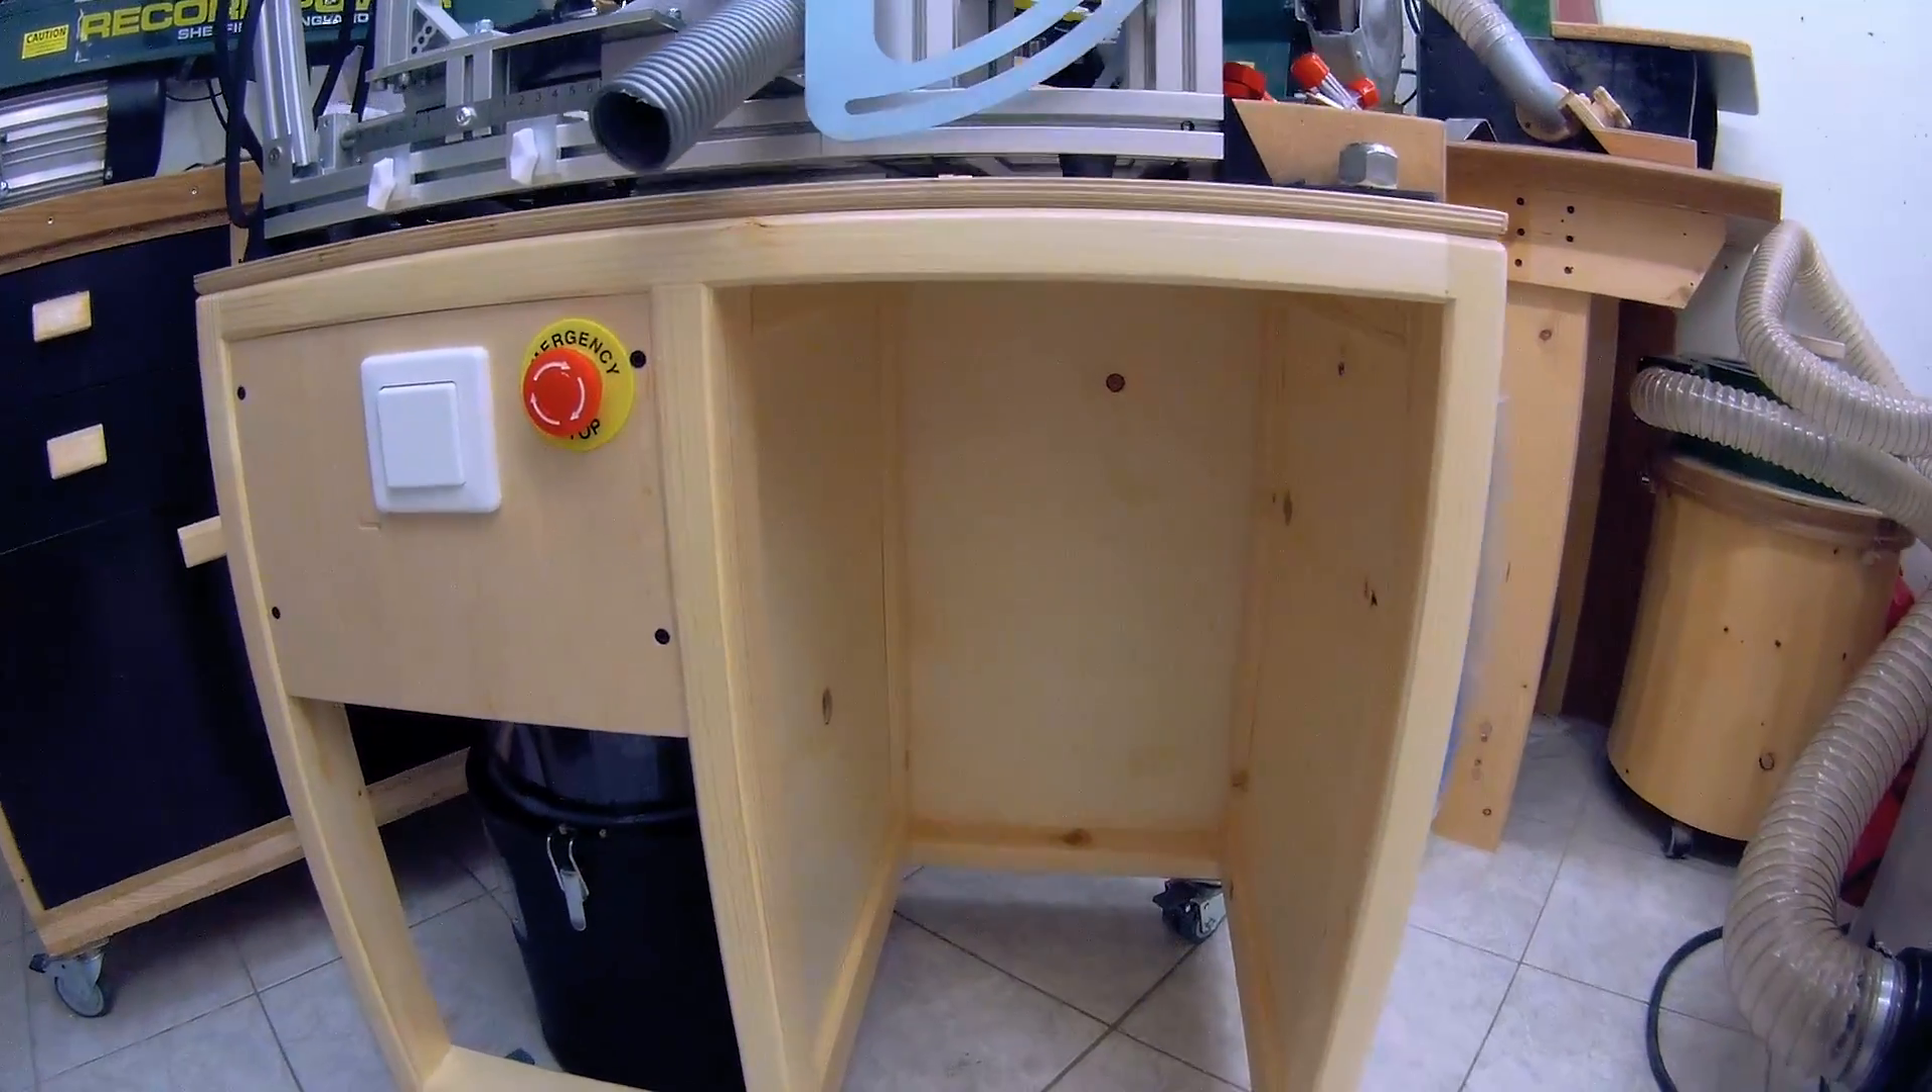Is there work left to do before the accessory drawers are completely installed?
Yes.